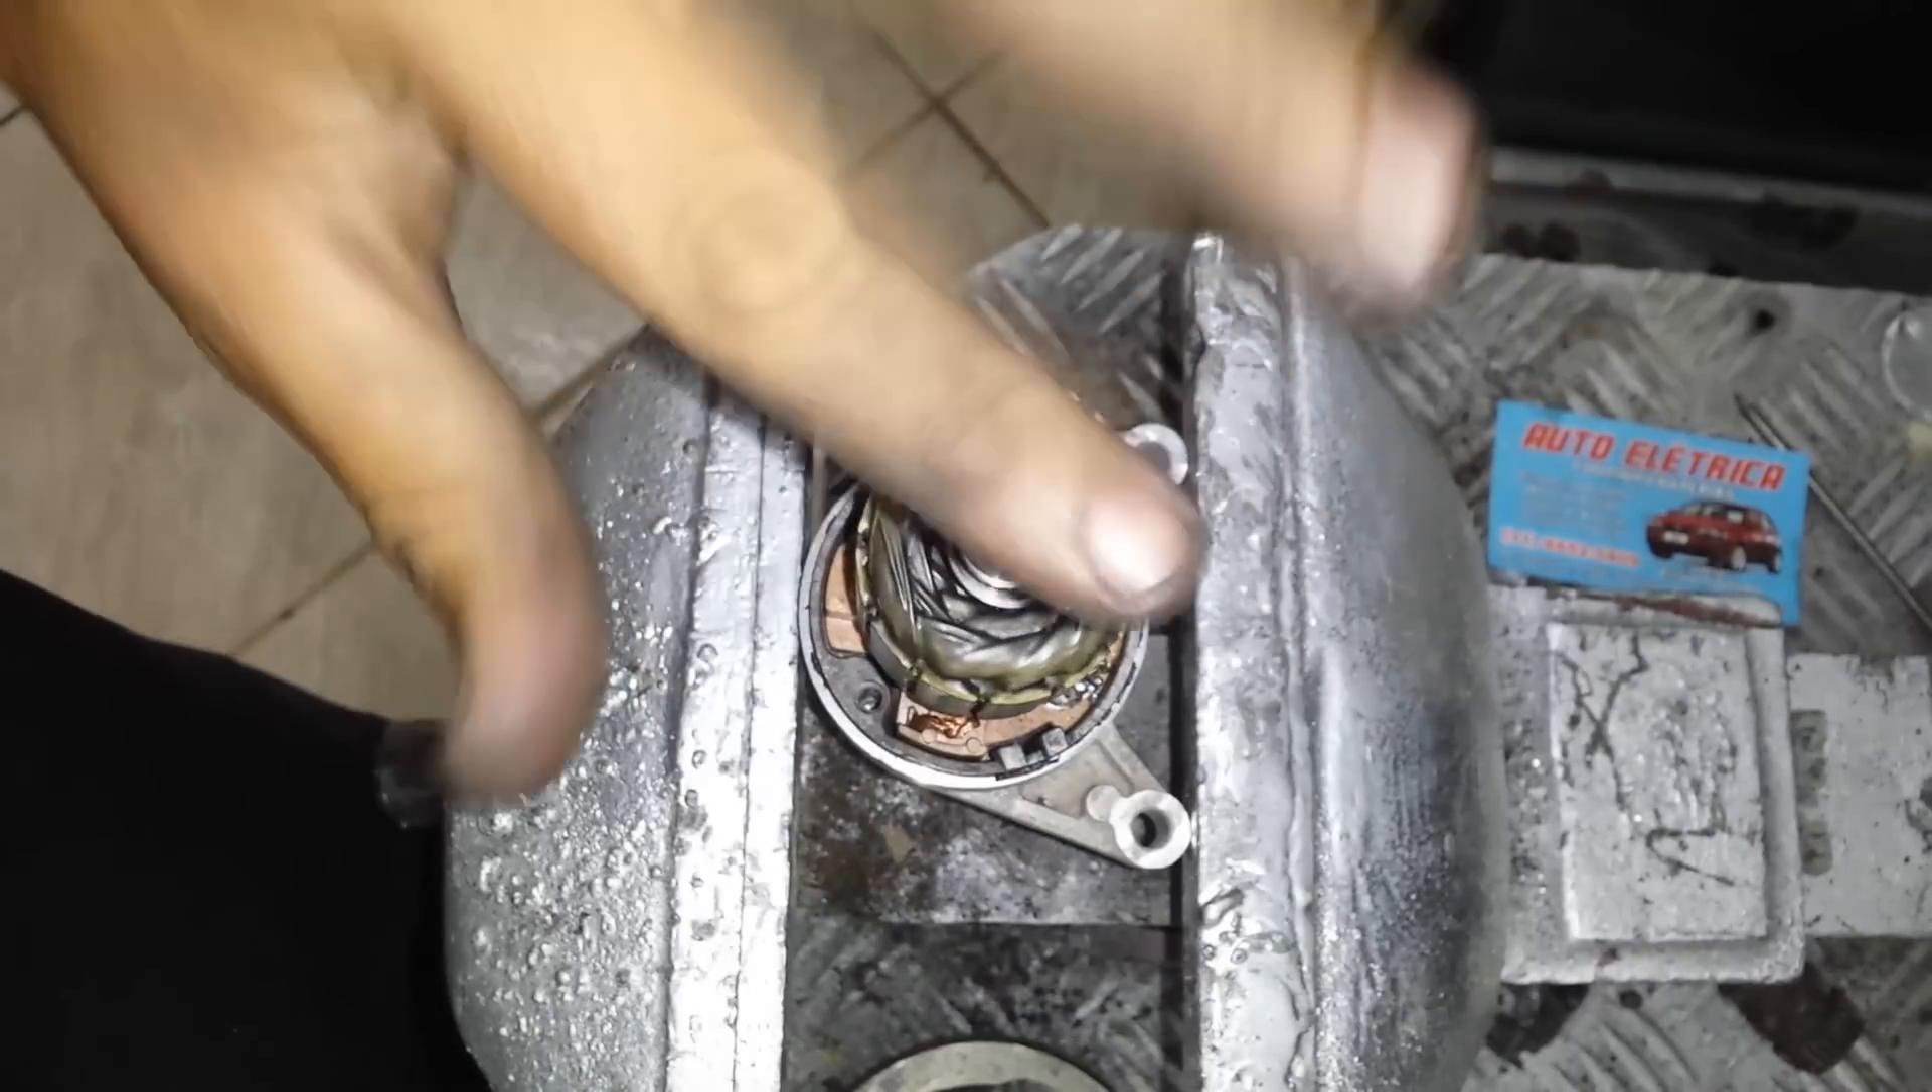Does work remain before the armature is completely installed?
No.